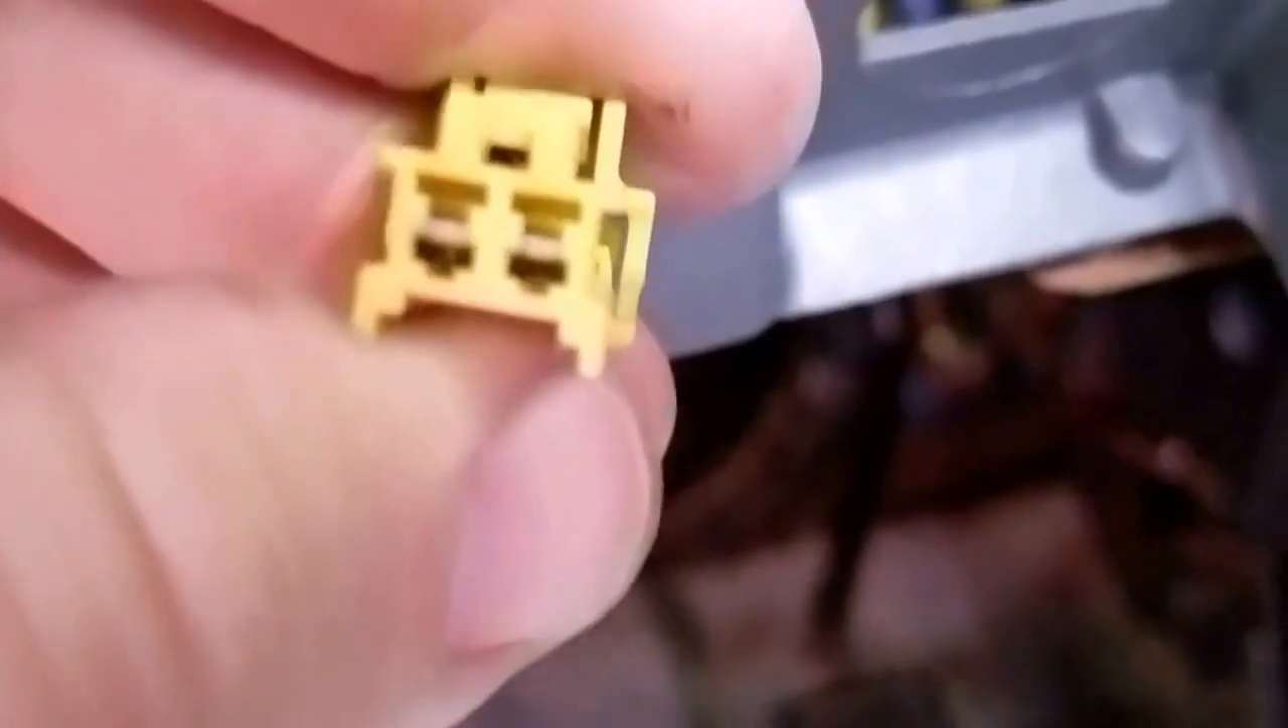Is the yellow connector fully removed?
Yes.